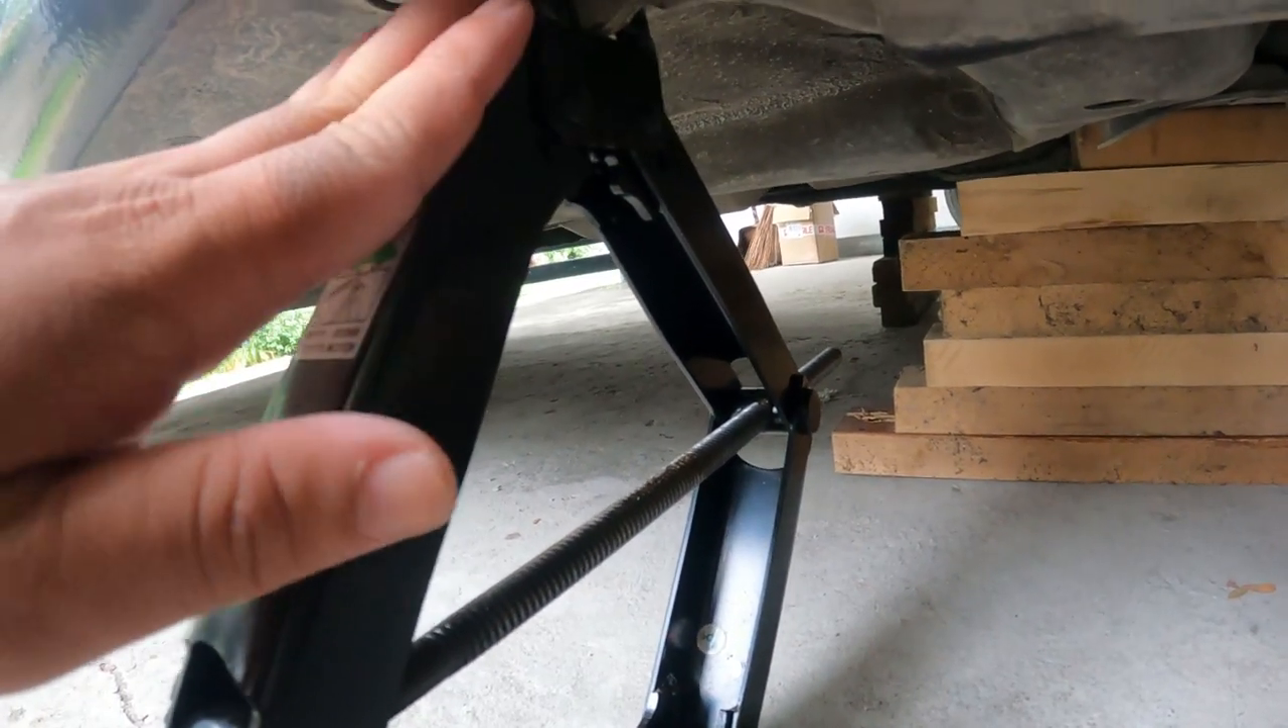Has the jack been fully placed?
Yes.